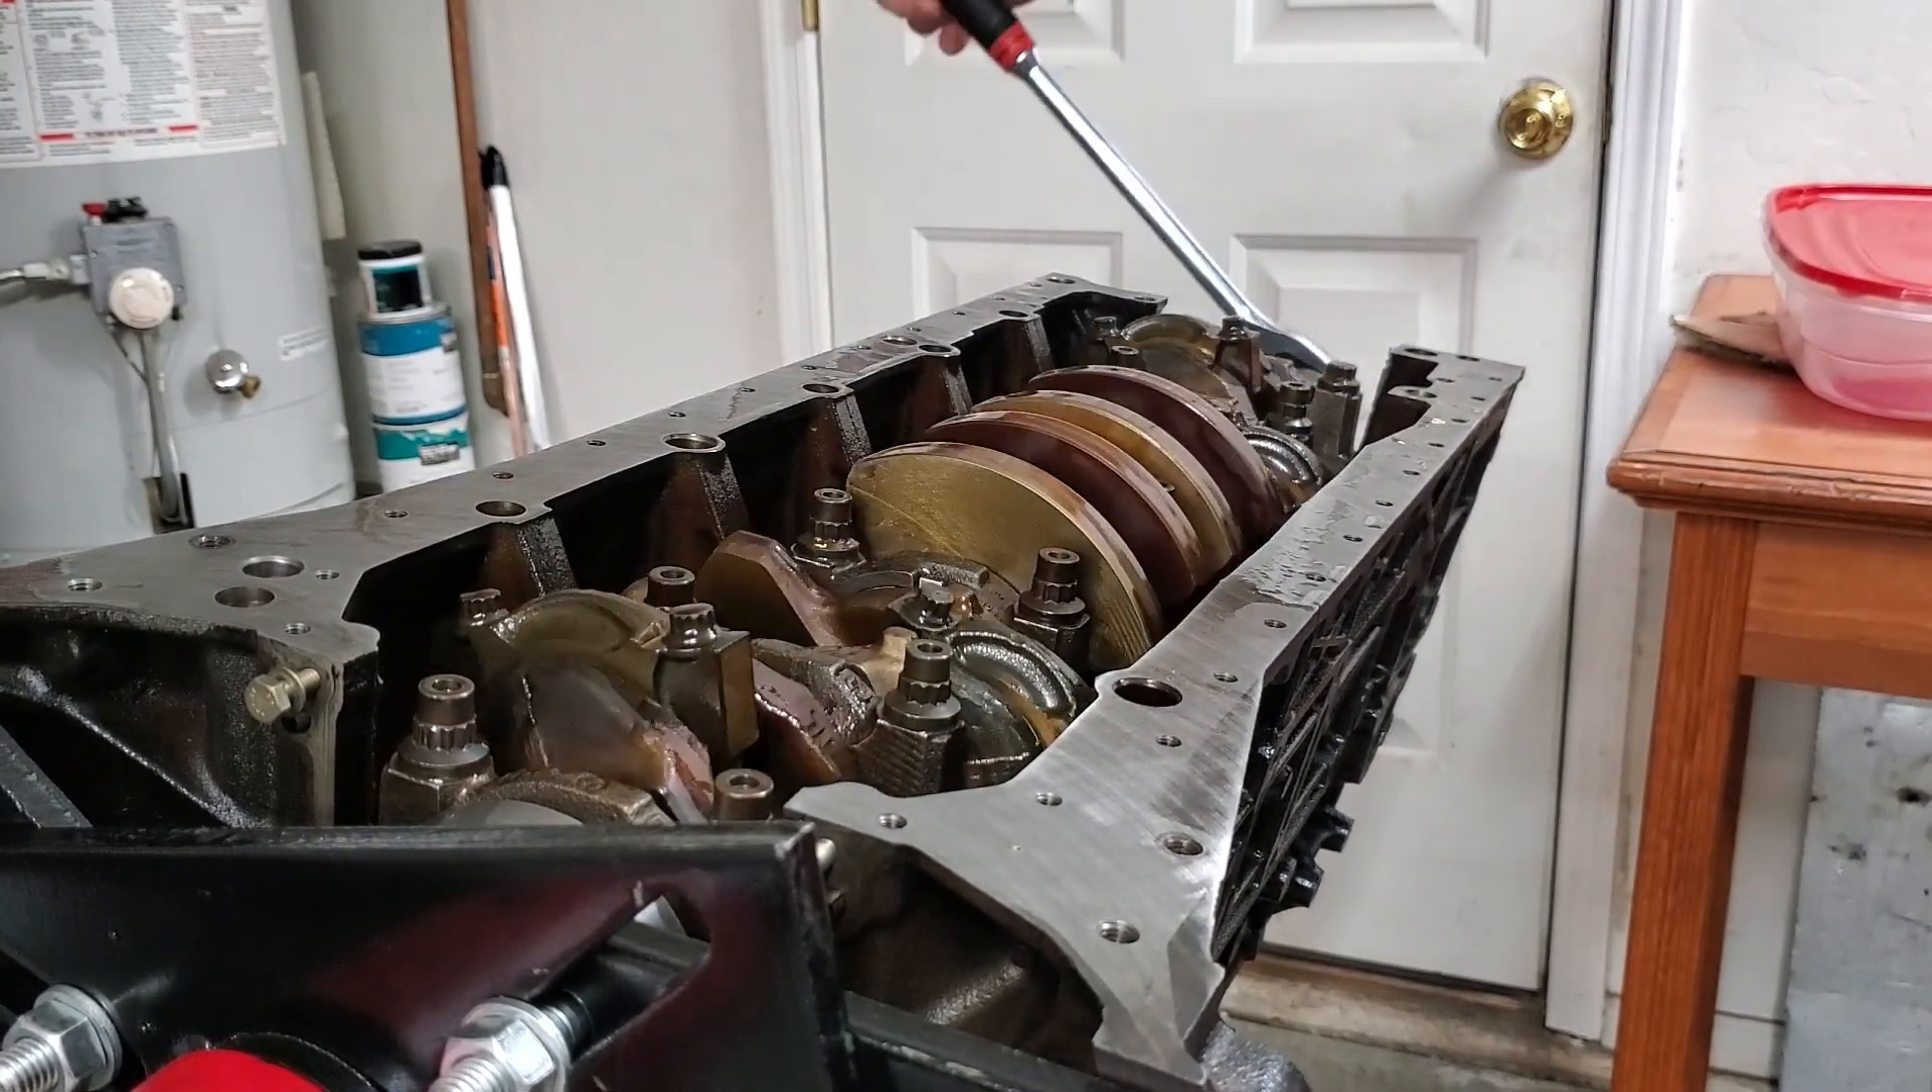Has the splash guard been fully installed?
No.